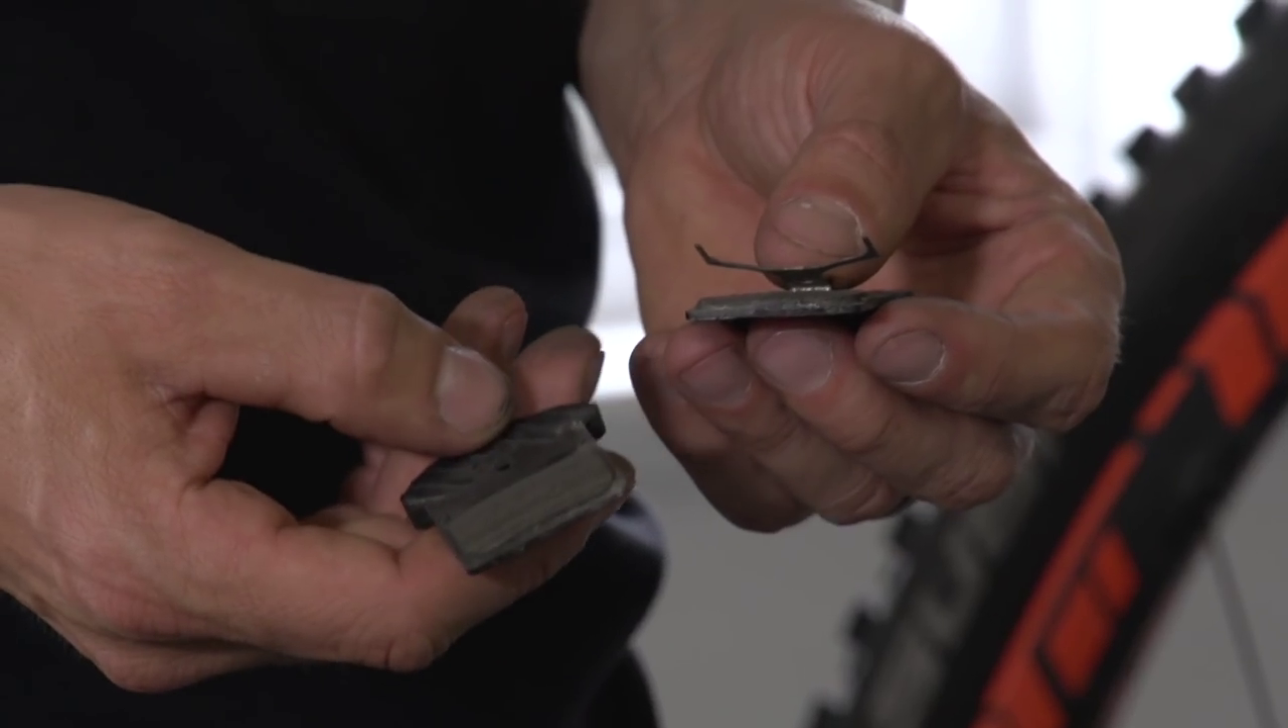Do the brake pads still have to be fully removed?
No.